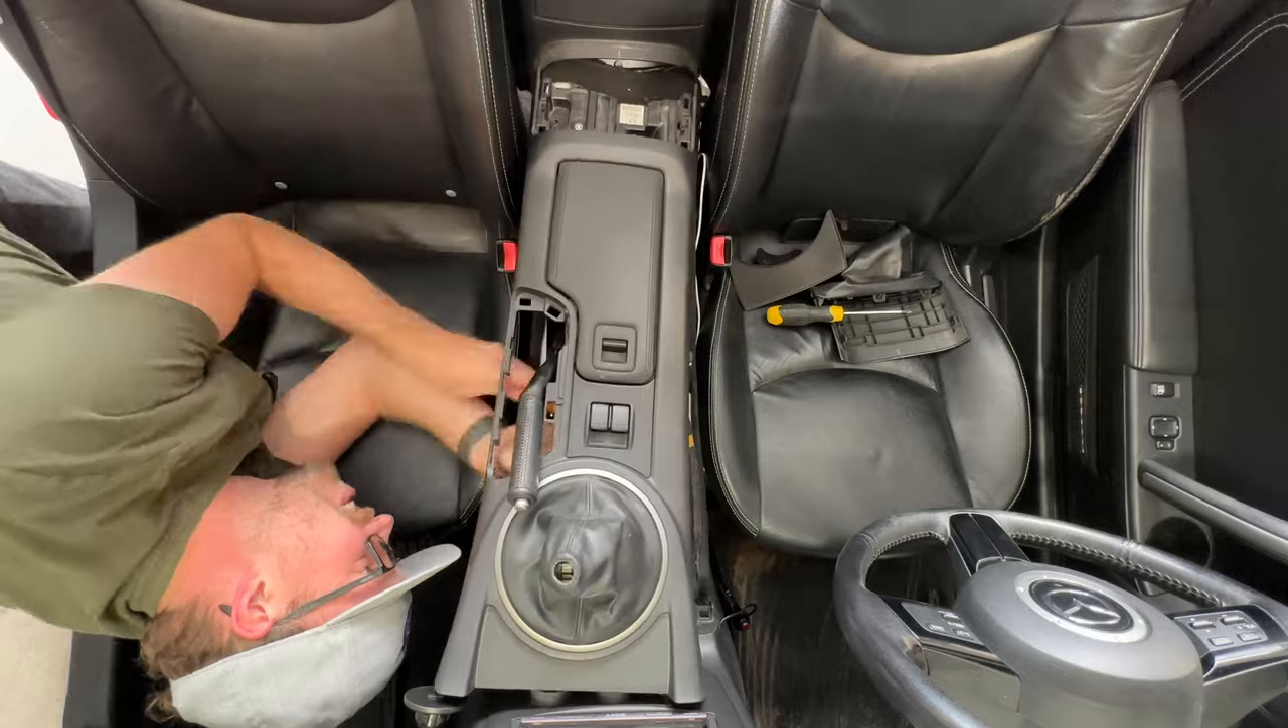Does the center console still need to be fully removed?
Yes.